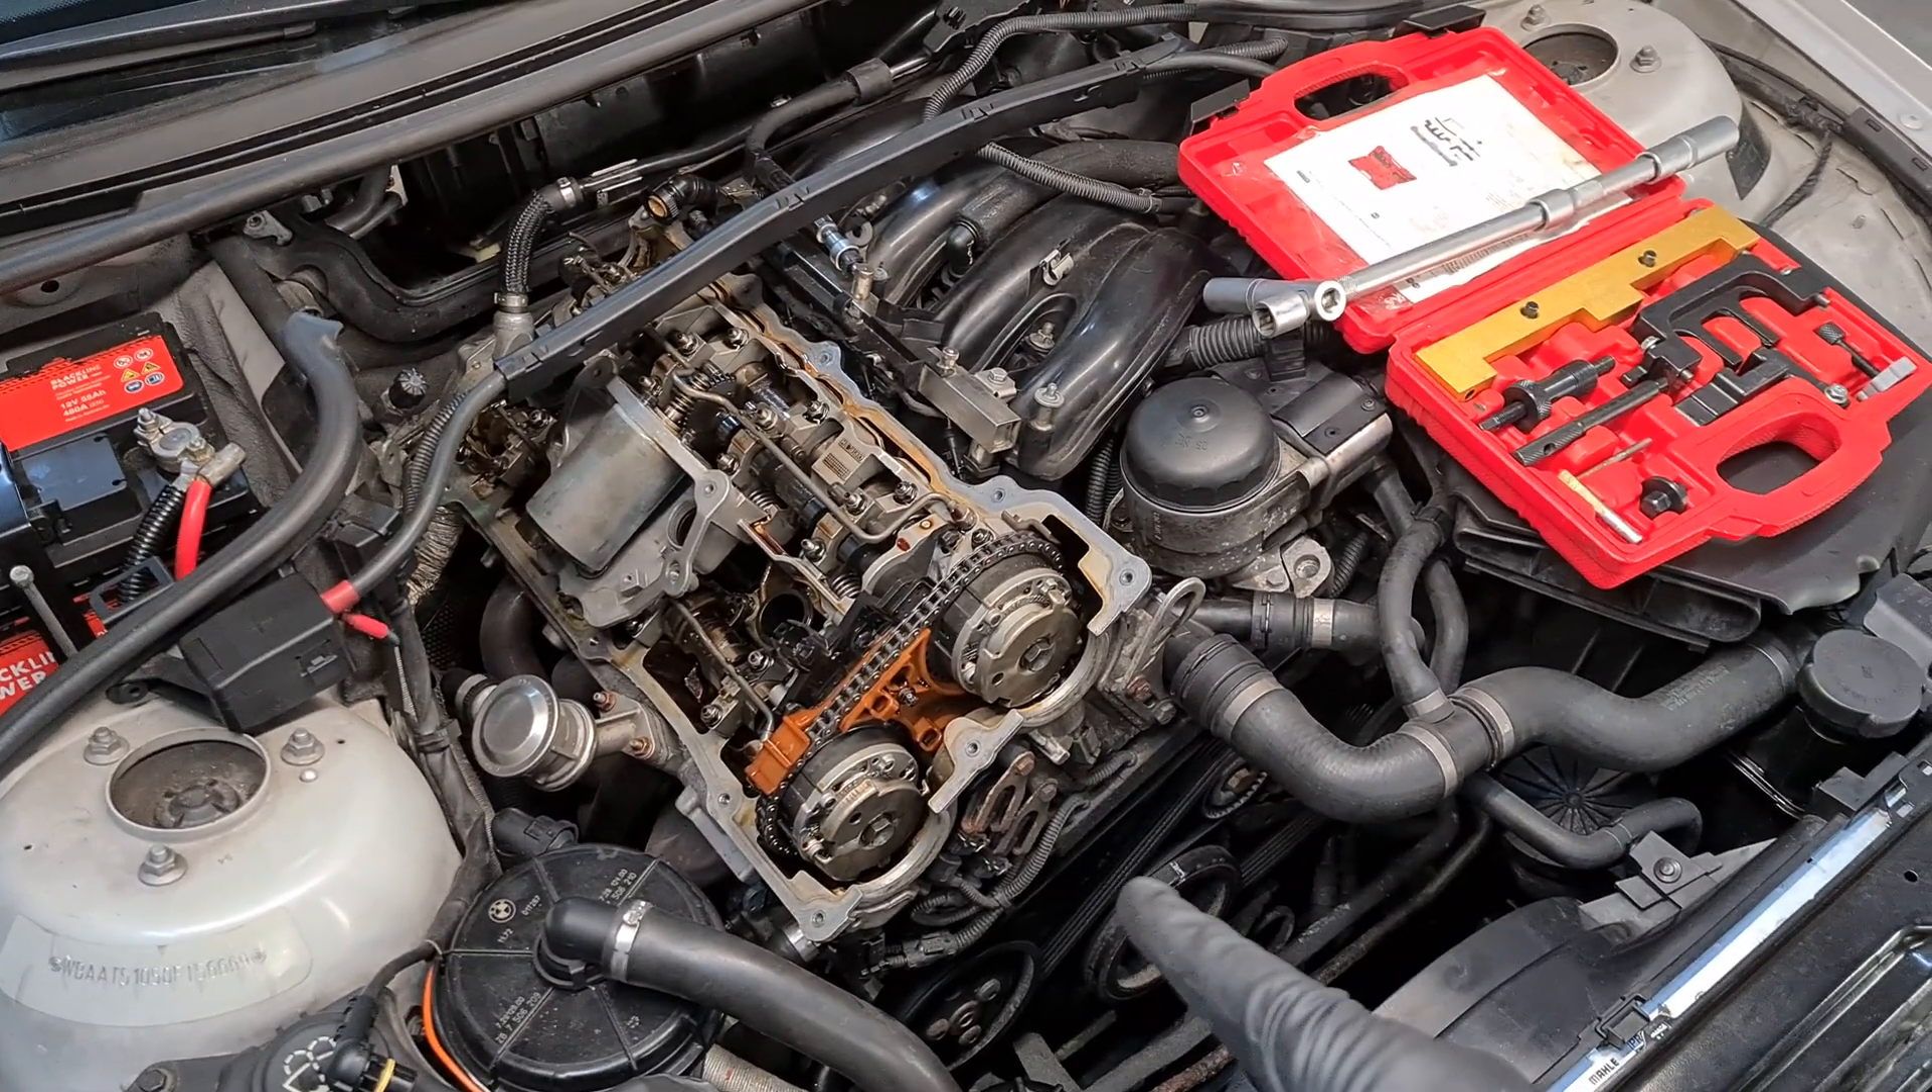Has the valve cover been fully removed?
Yes.